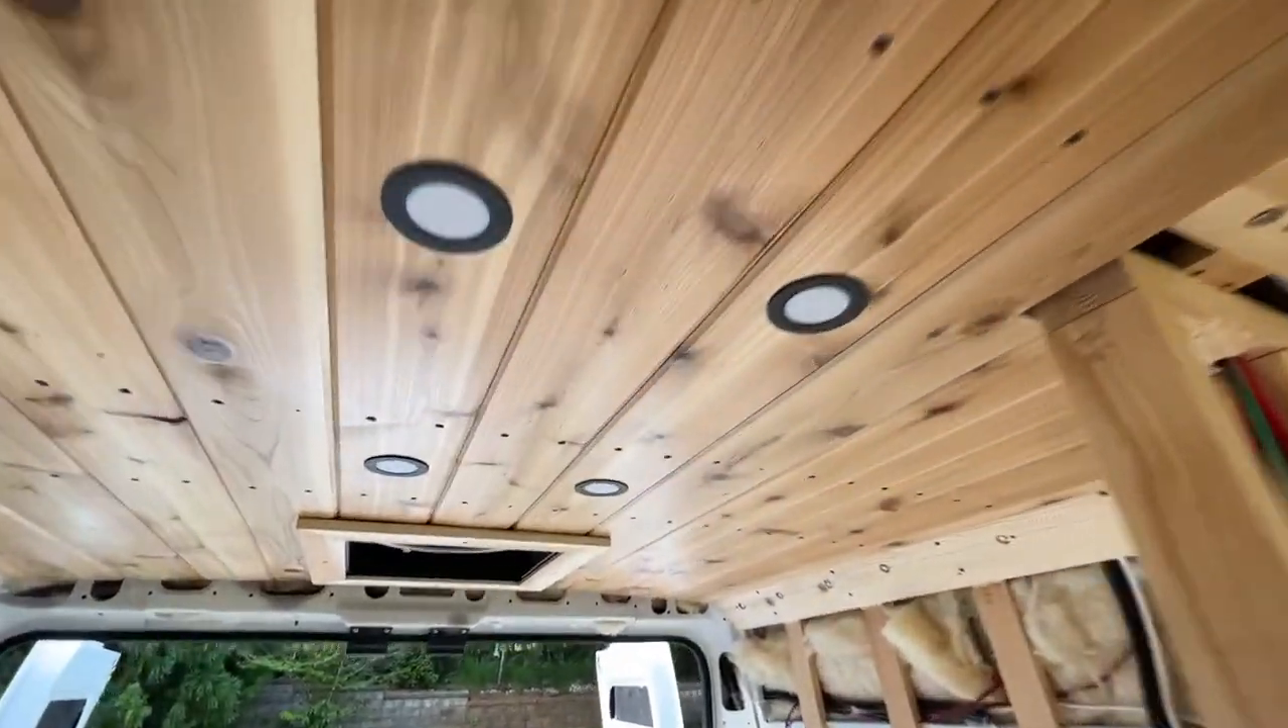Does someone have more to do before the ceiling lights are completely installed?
No.